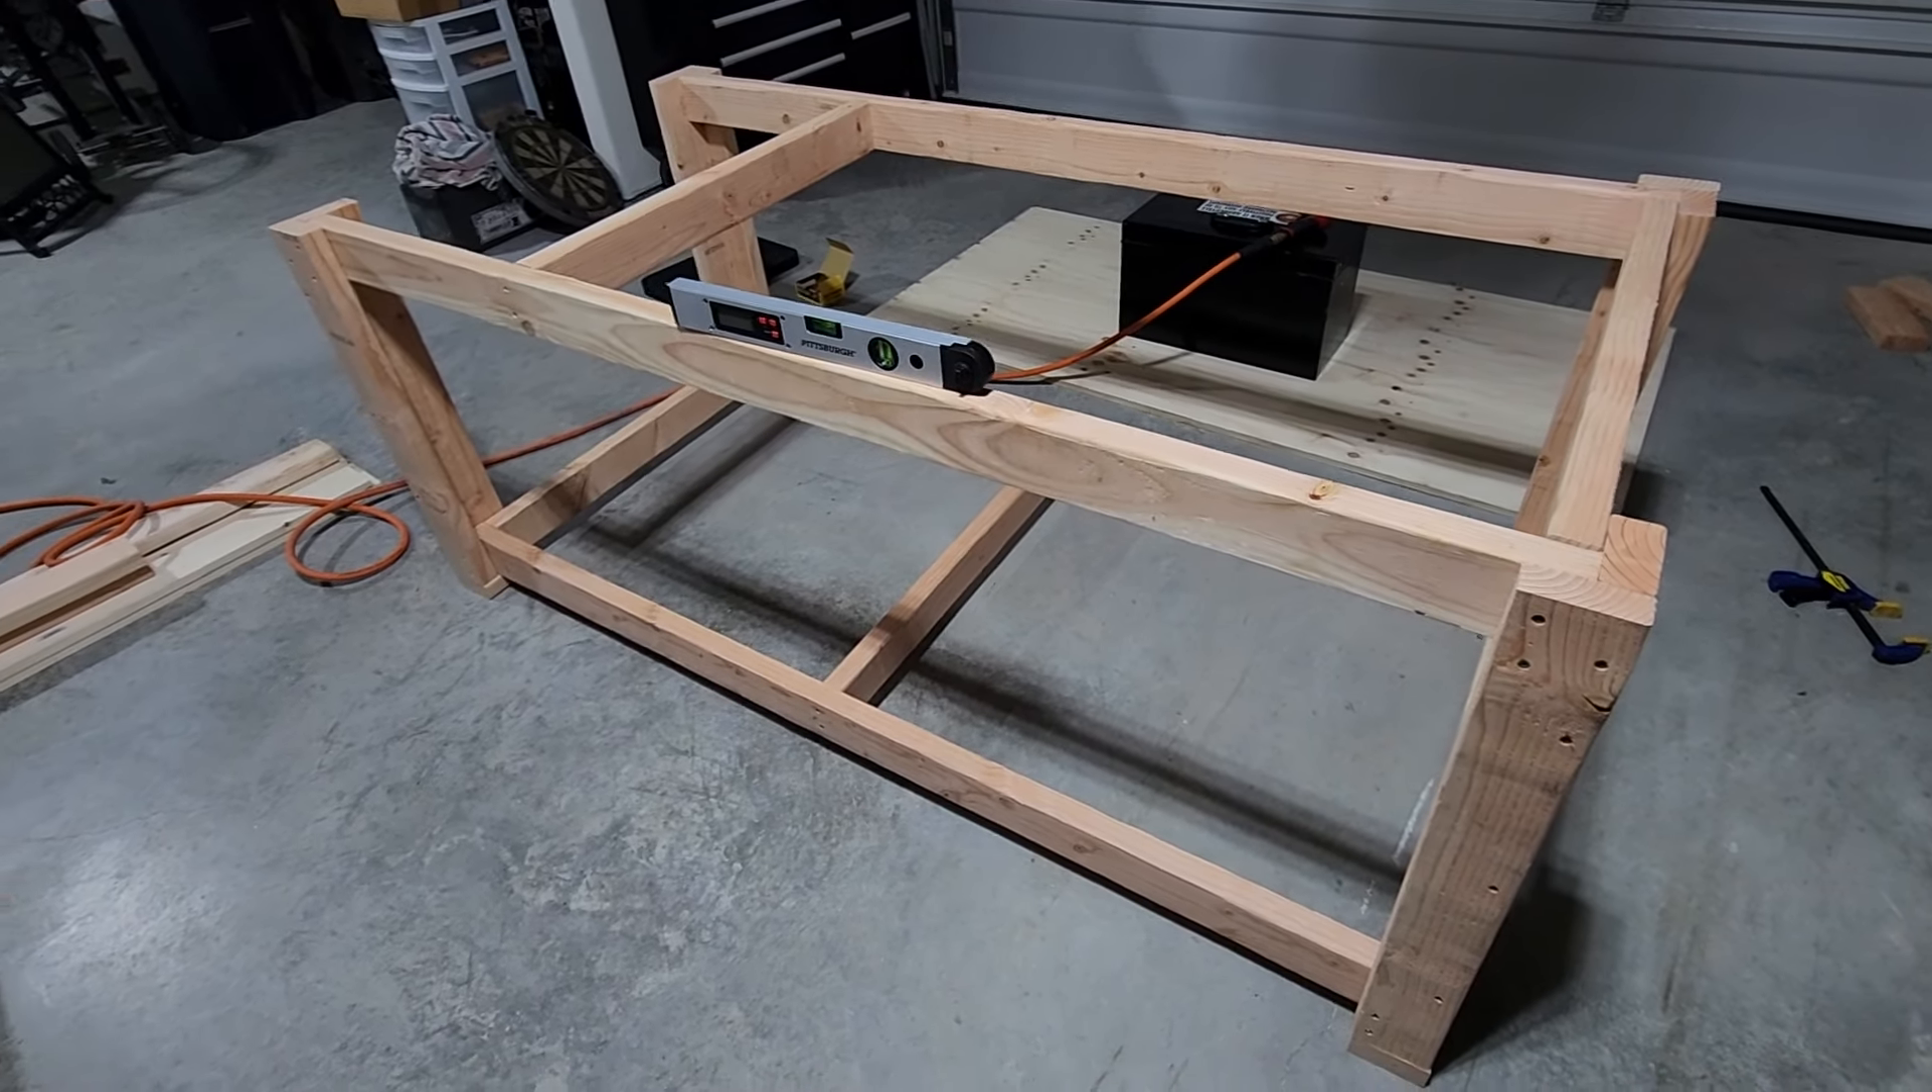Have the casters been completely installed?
No.